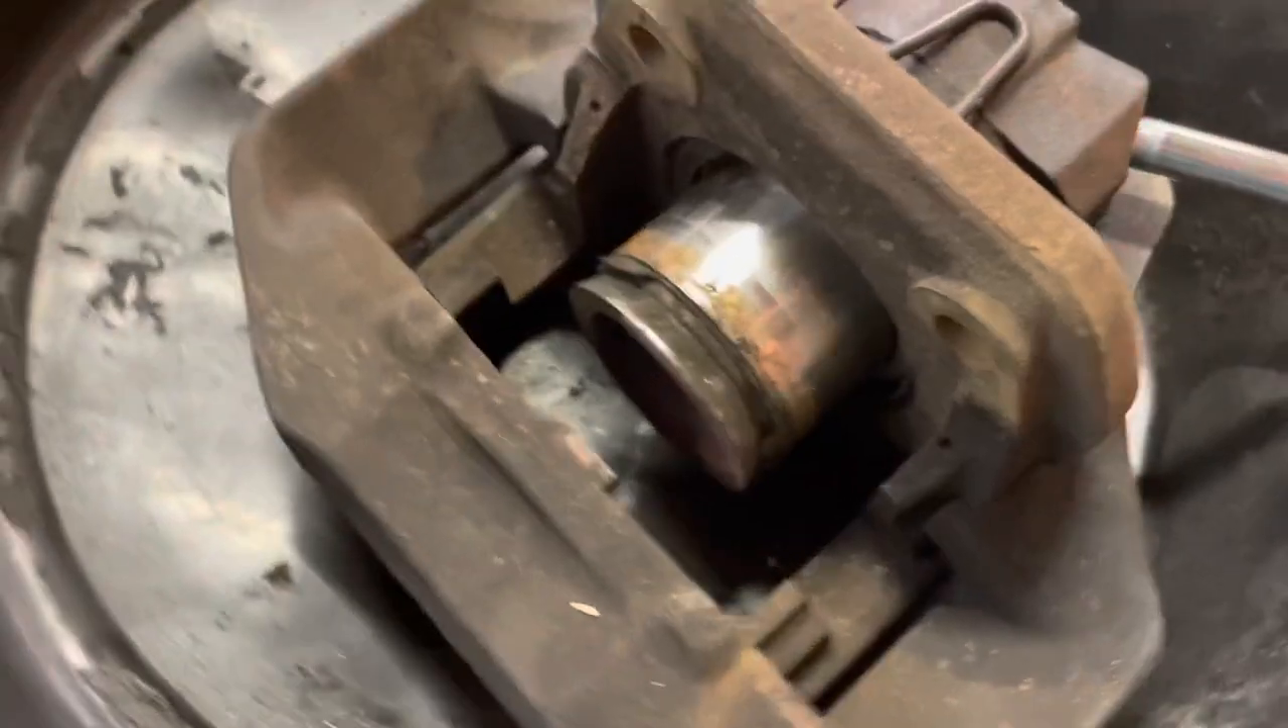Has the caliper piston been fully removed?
No.